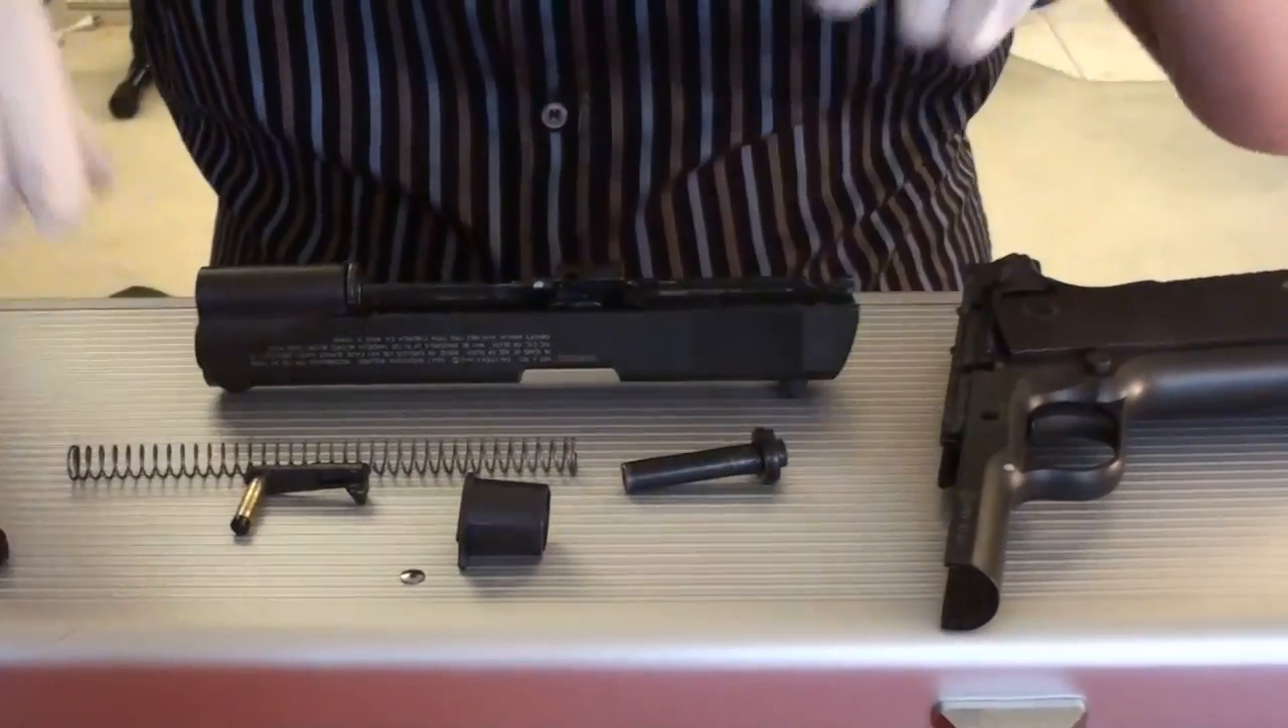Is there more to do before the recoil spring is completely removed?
No.